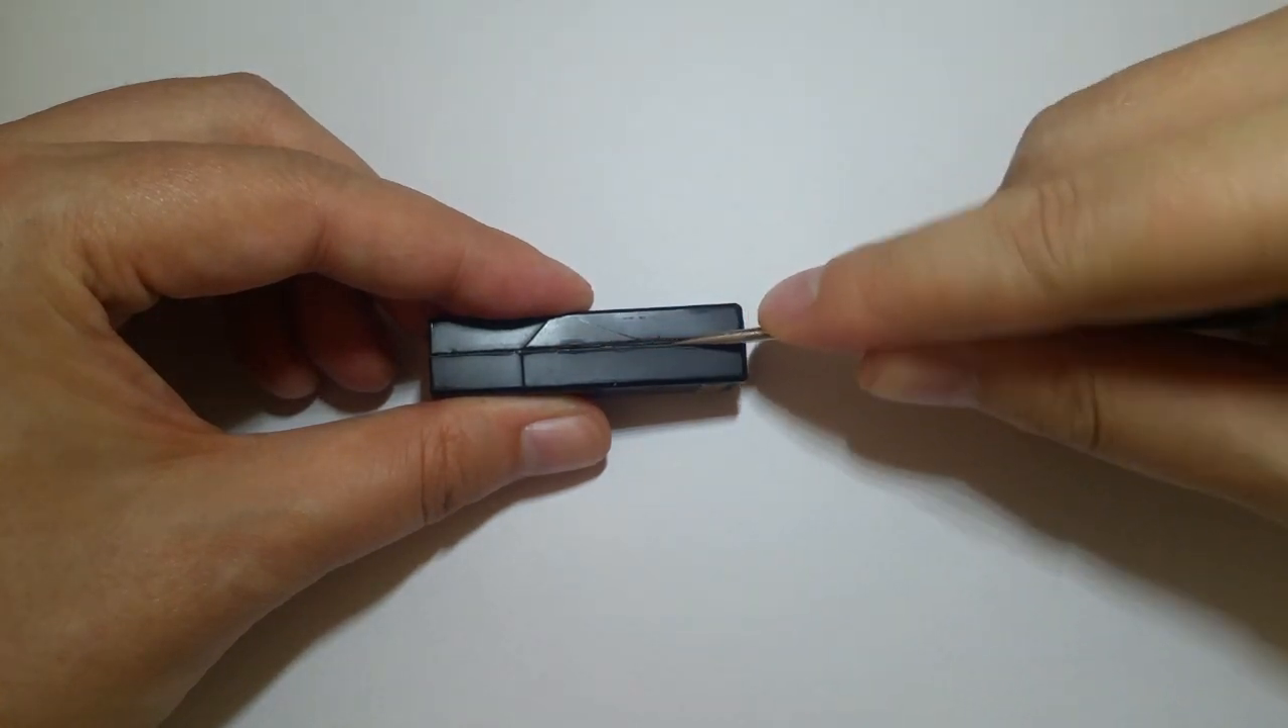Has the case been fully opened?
No.